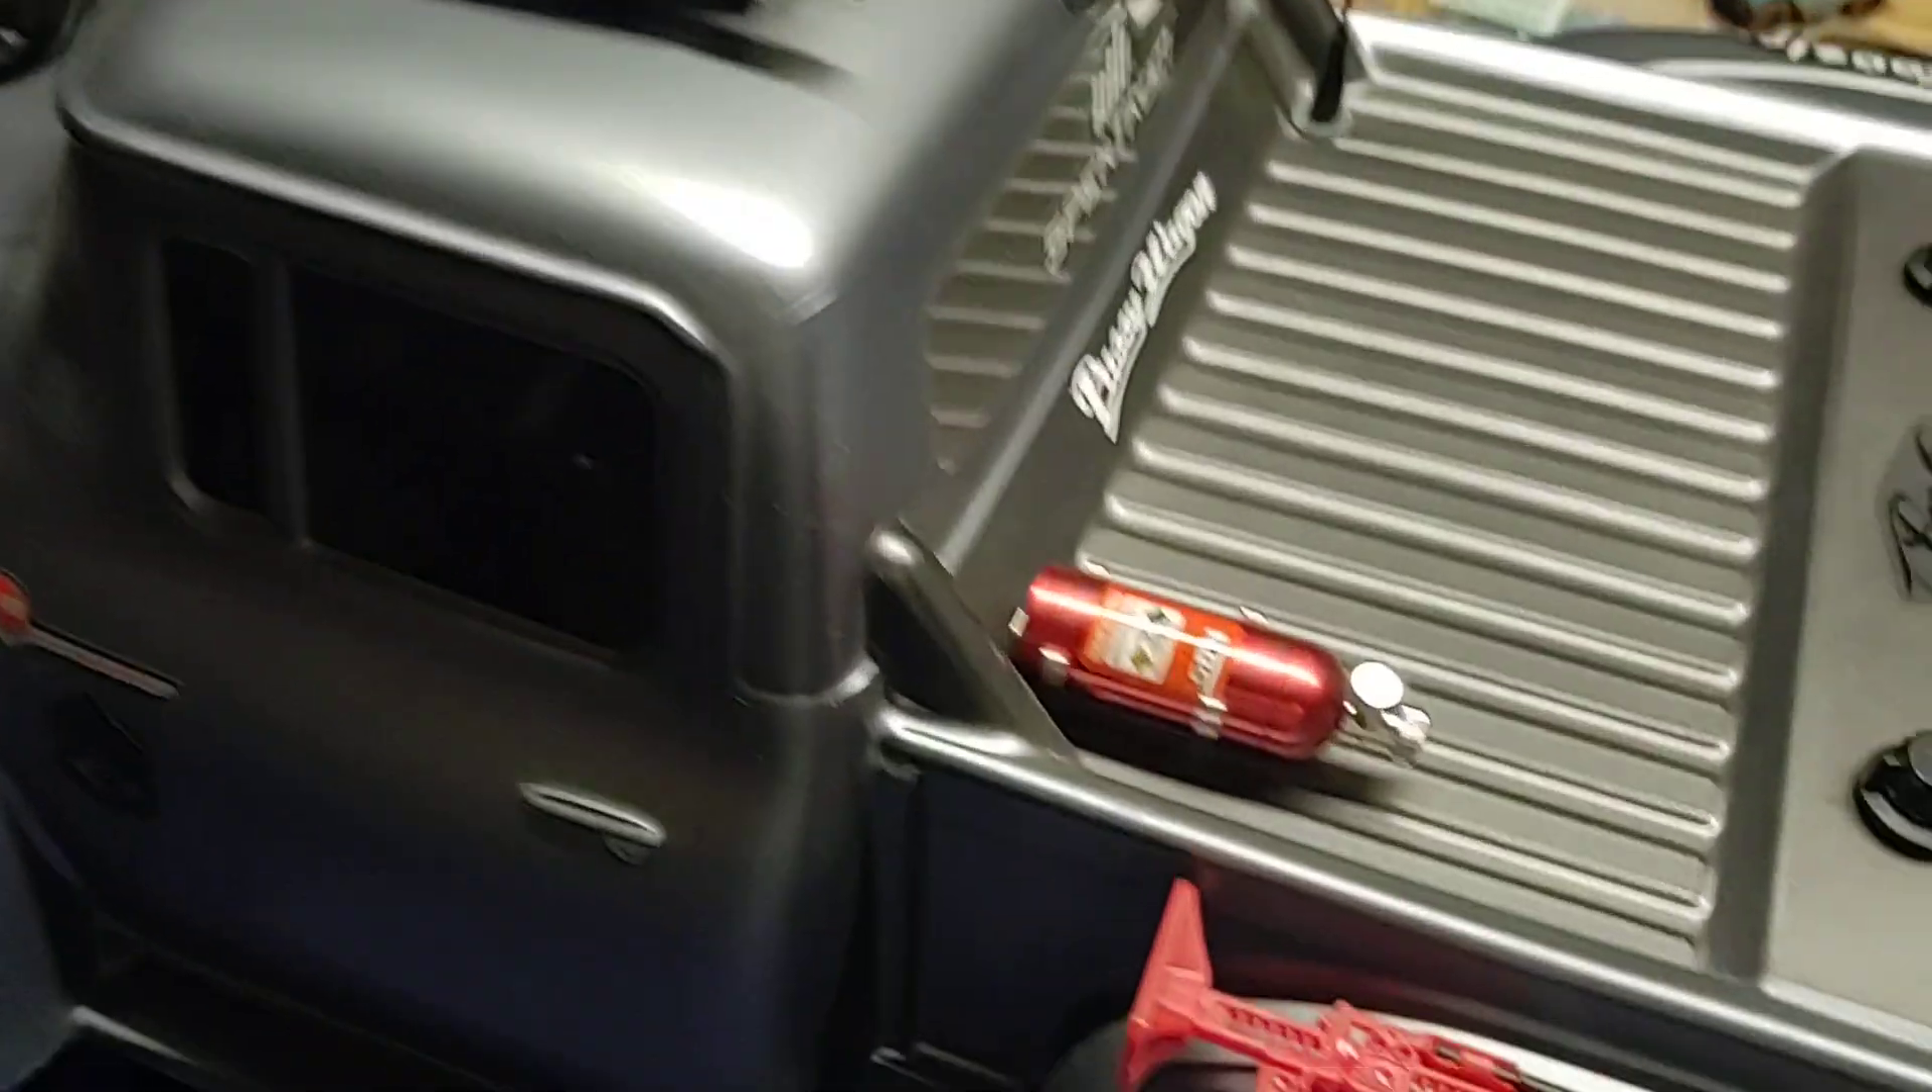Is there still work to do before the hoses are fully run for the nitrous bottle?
Yes.